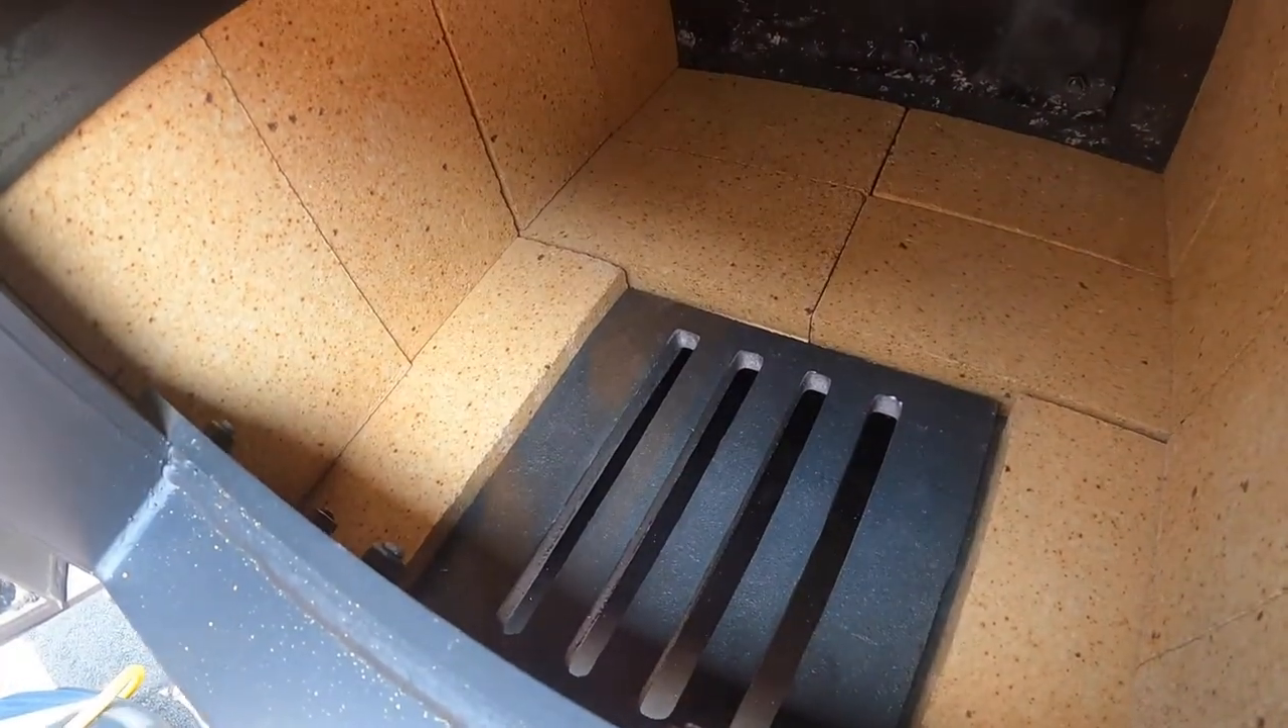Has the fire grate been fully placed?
Yes.